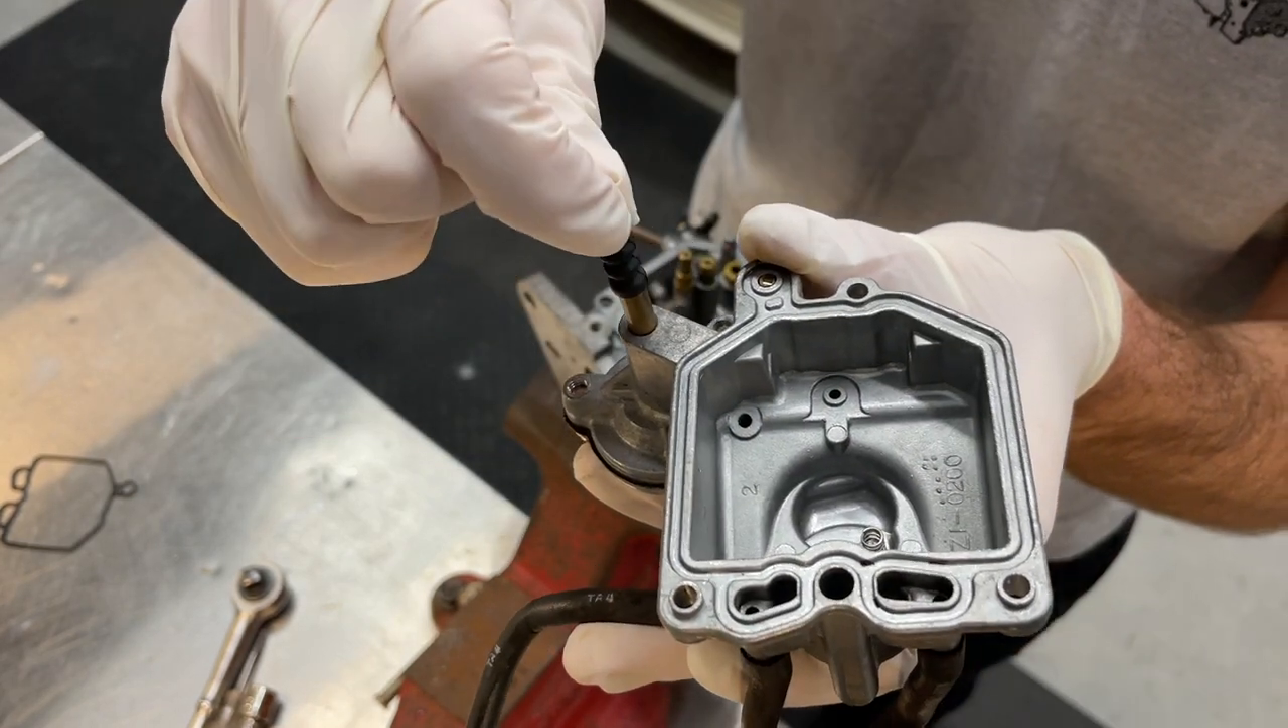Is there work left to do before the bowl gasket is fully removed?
No.